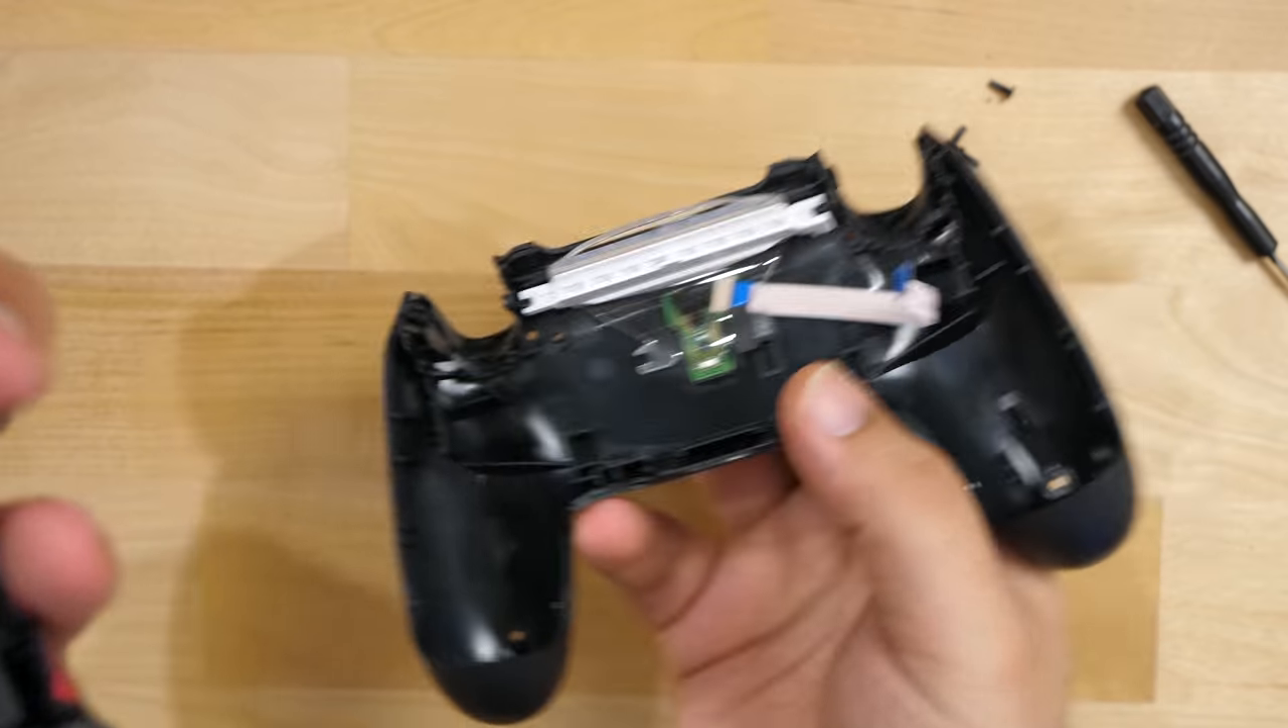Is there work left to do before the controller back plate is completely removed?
No.